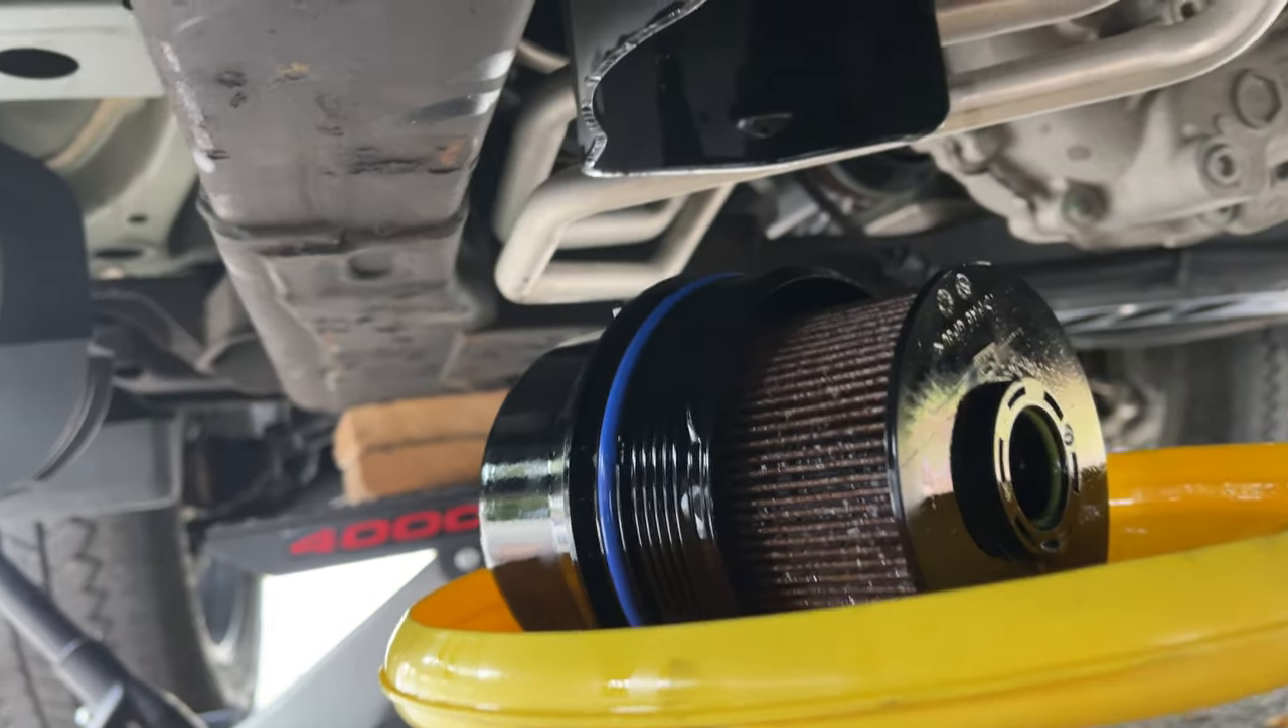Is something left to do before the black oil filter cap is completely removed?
No.